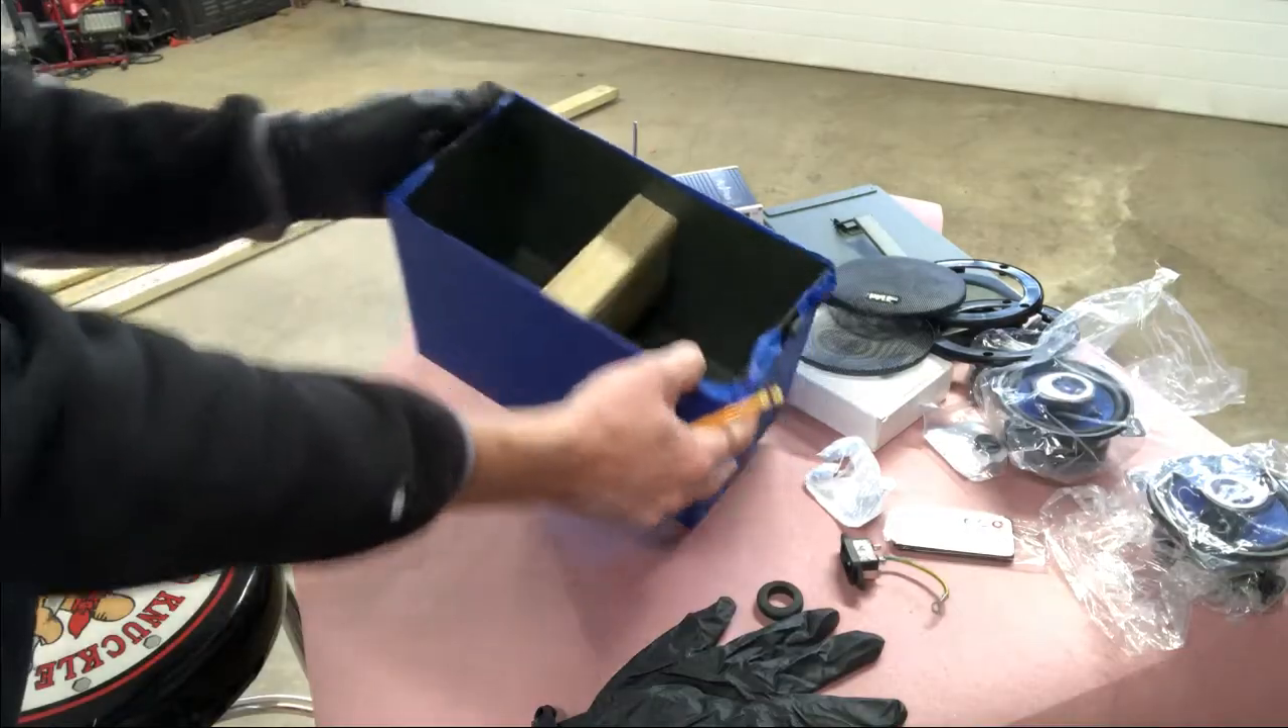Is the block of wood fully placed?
Yes.